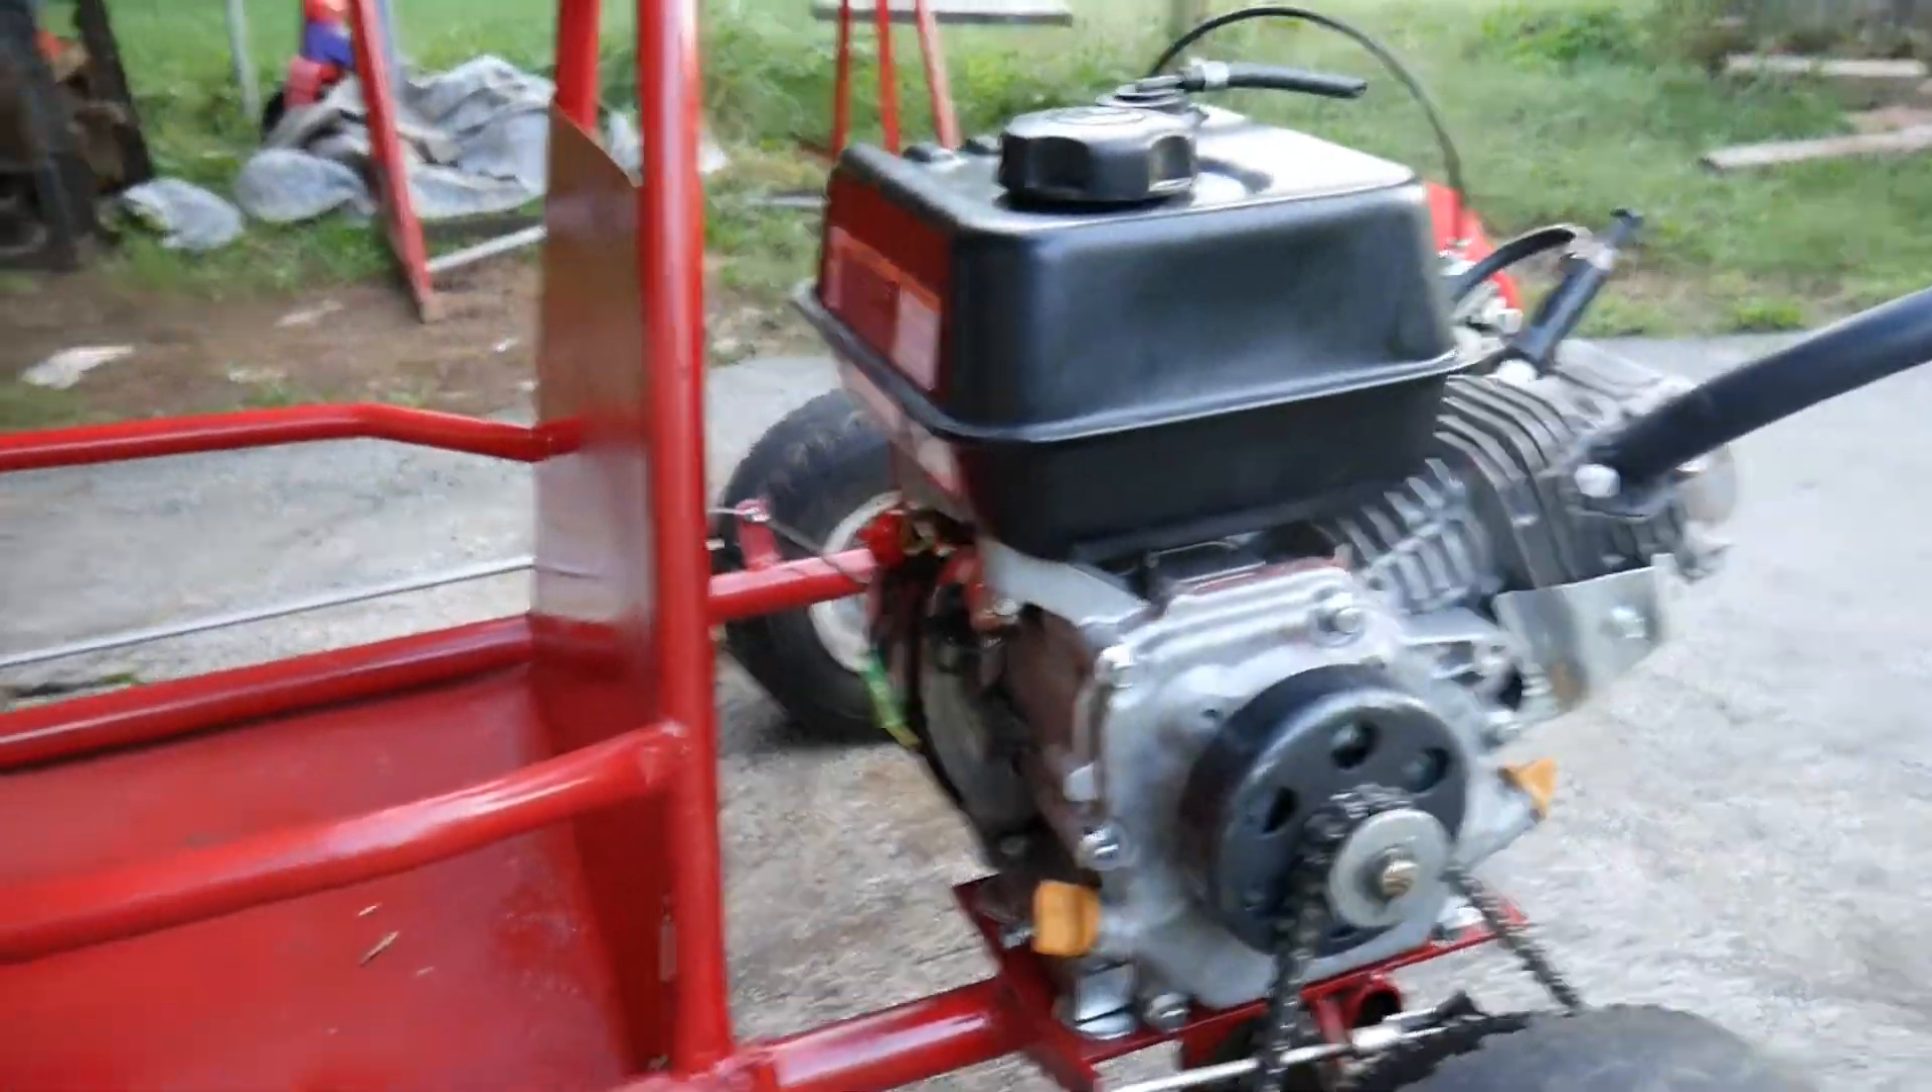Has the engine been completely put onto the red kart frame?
Yes.